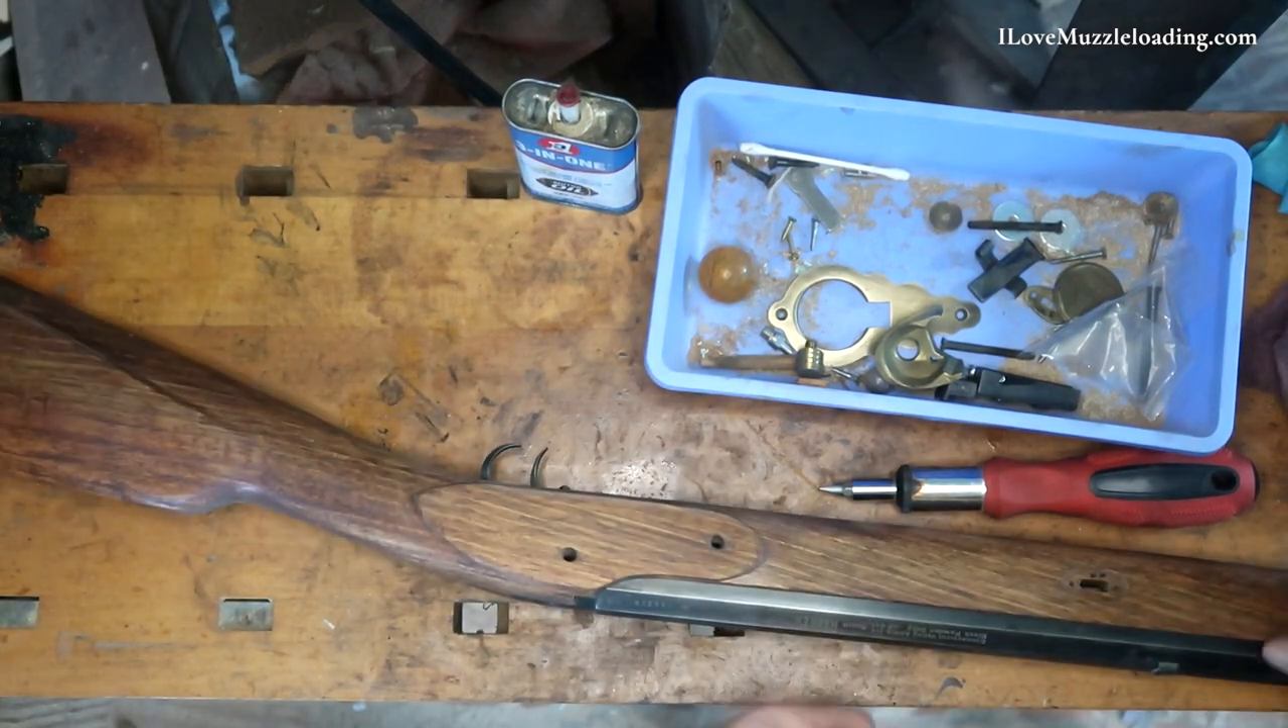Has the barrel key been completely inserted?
No.